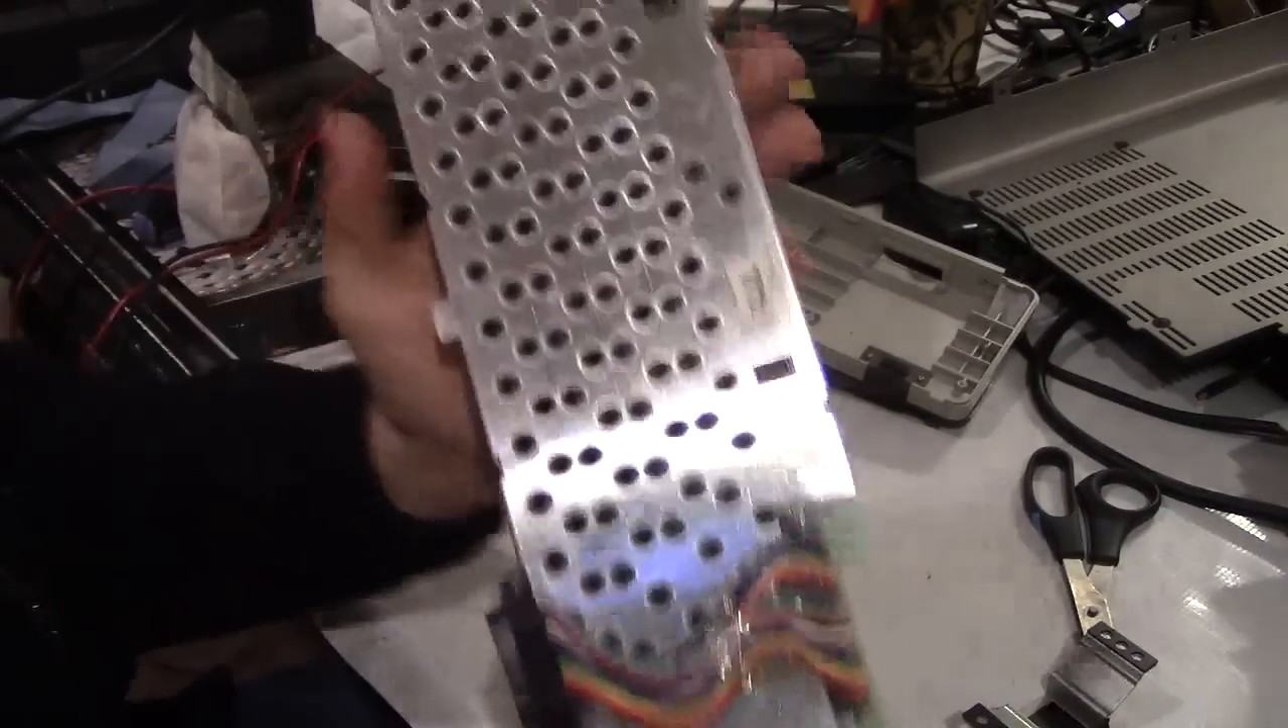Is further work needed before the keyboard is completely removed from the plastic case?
No.